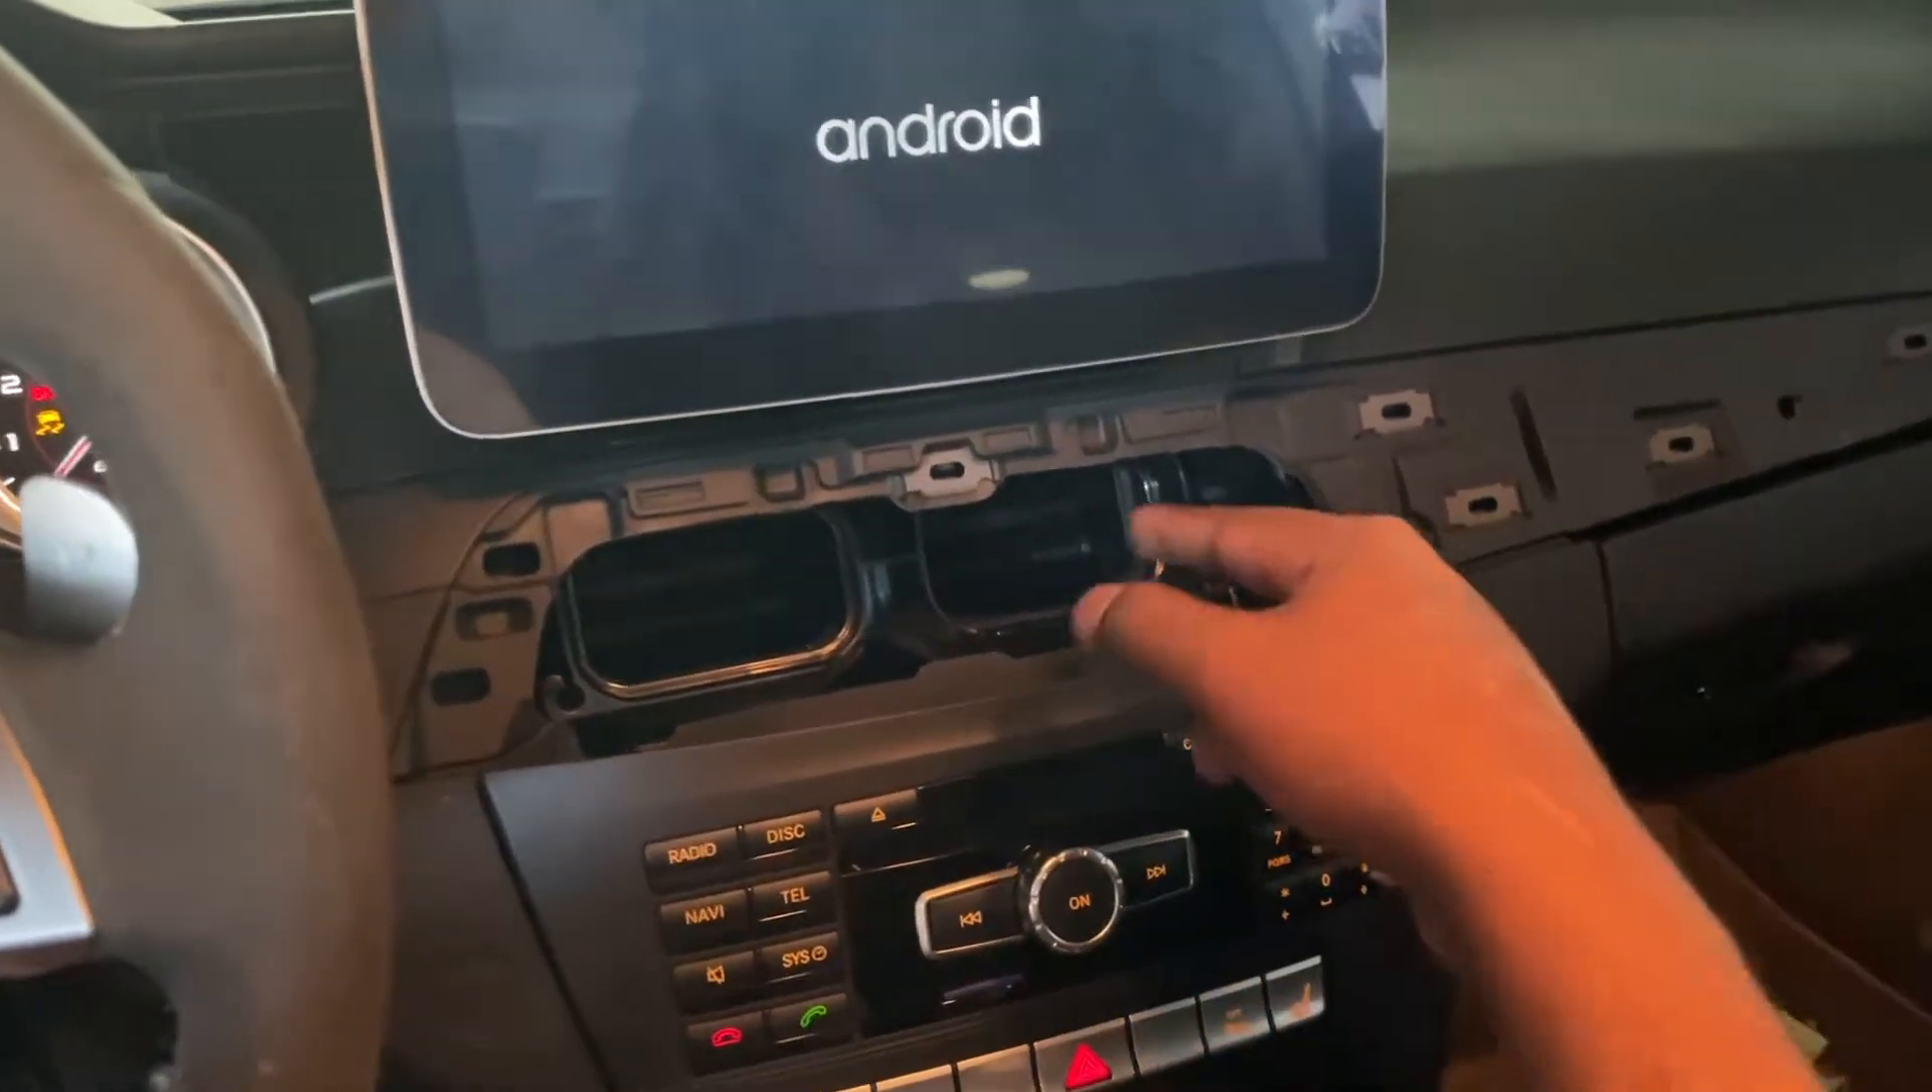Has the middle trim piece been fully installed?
No.